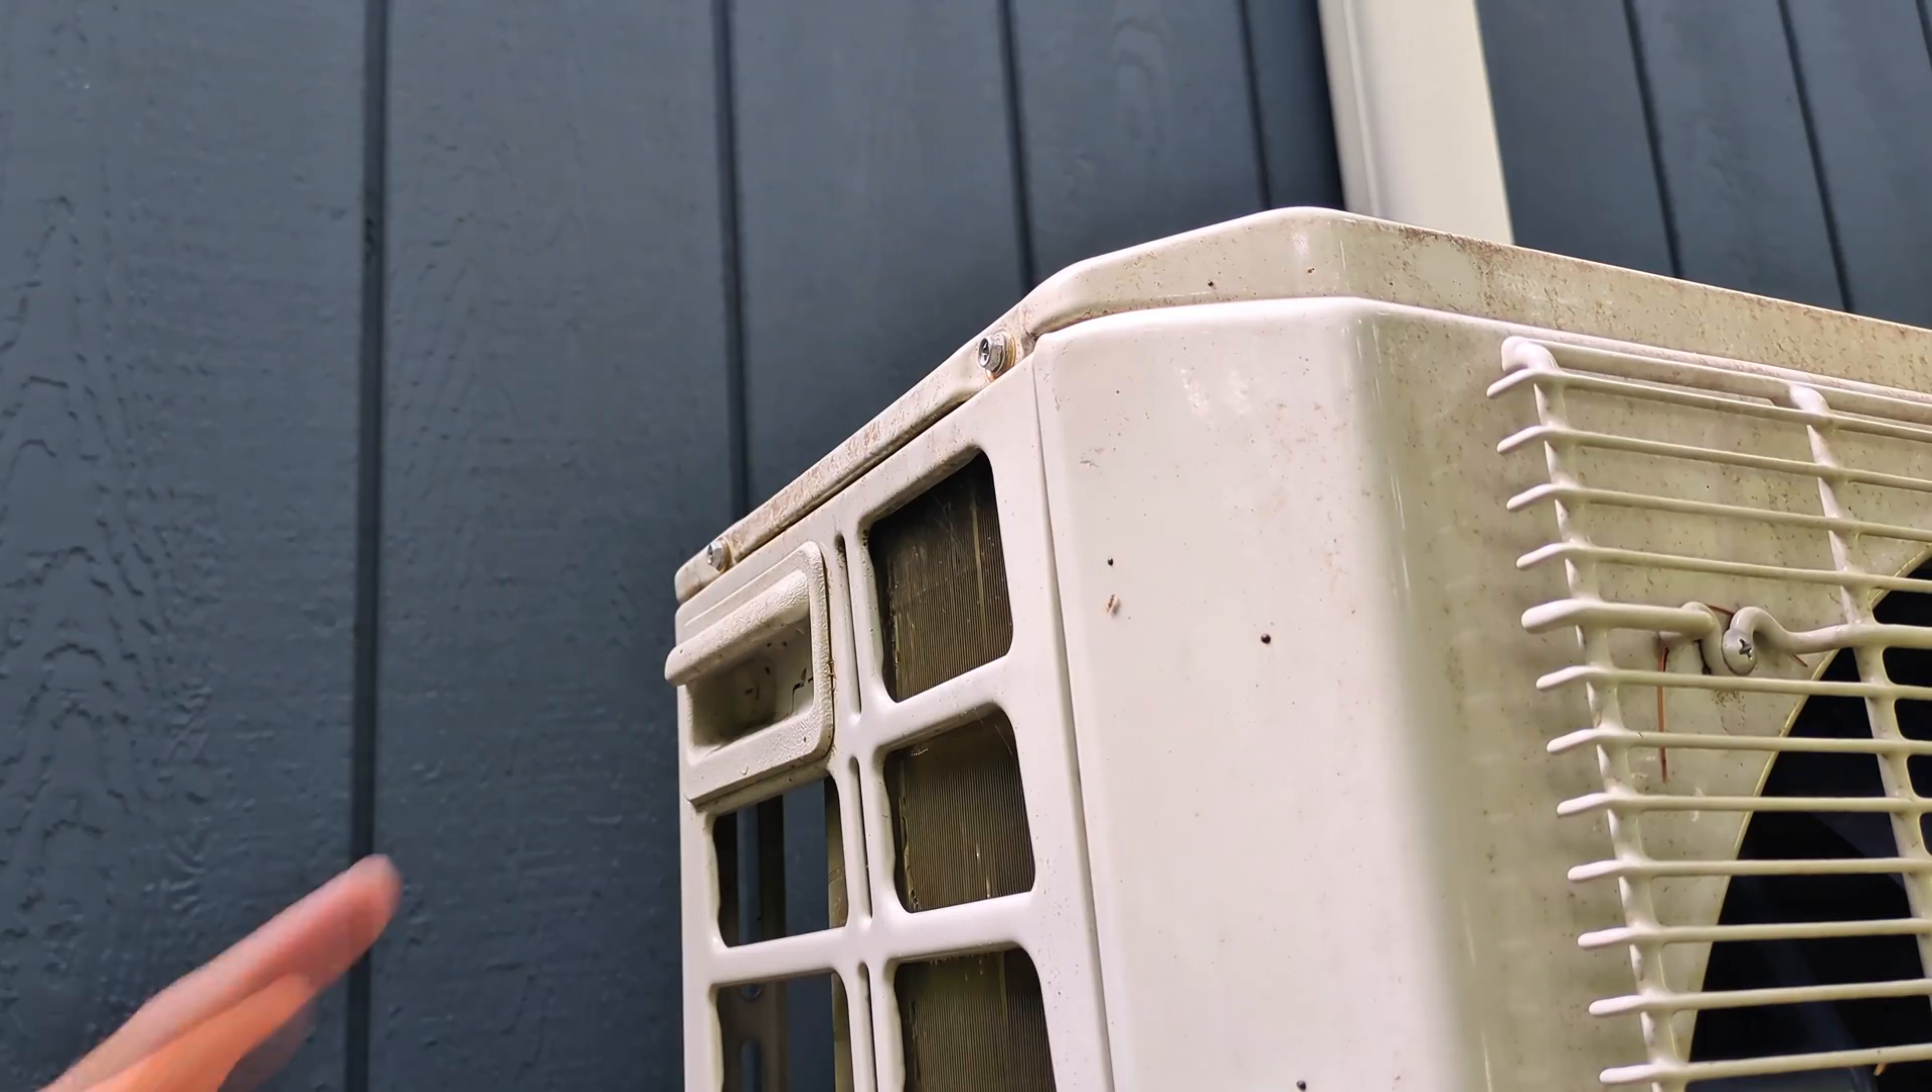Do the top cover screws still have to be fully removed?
Yes.